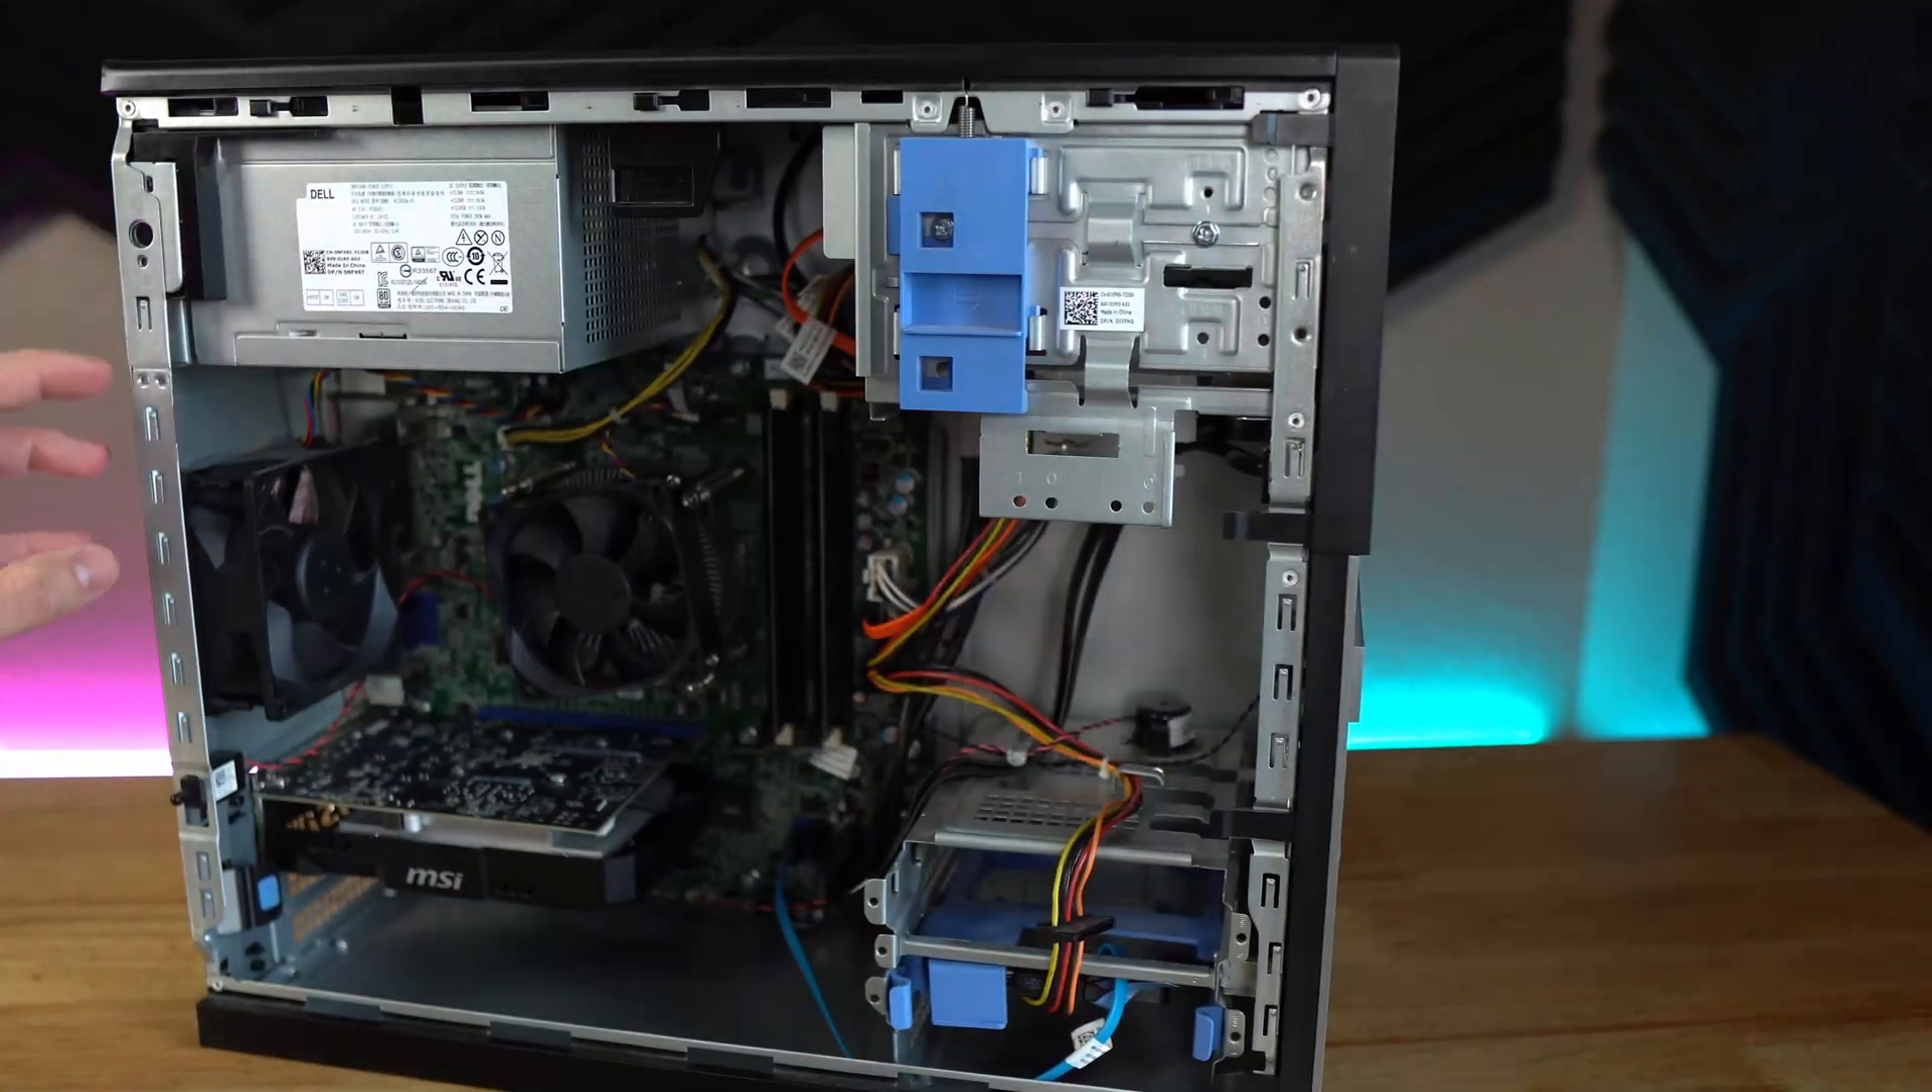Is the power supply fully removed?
No.